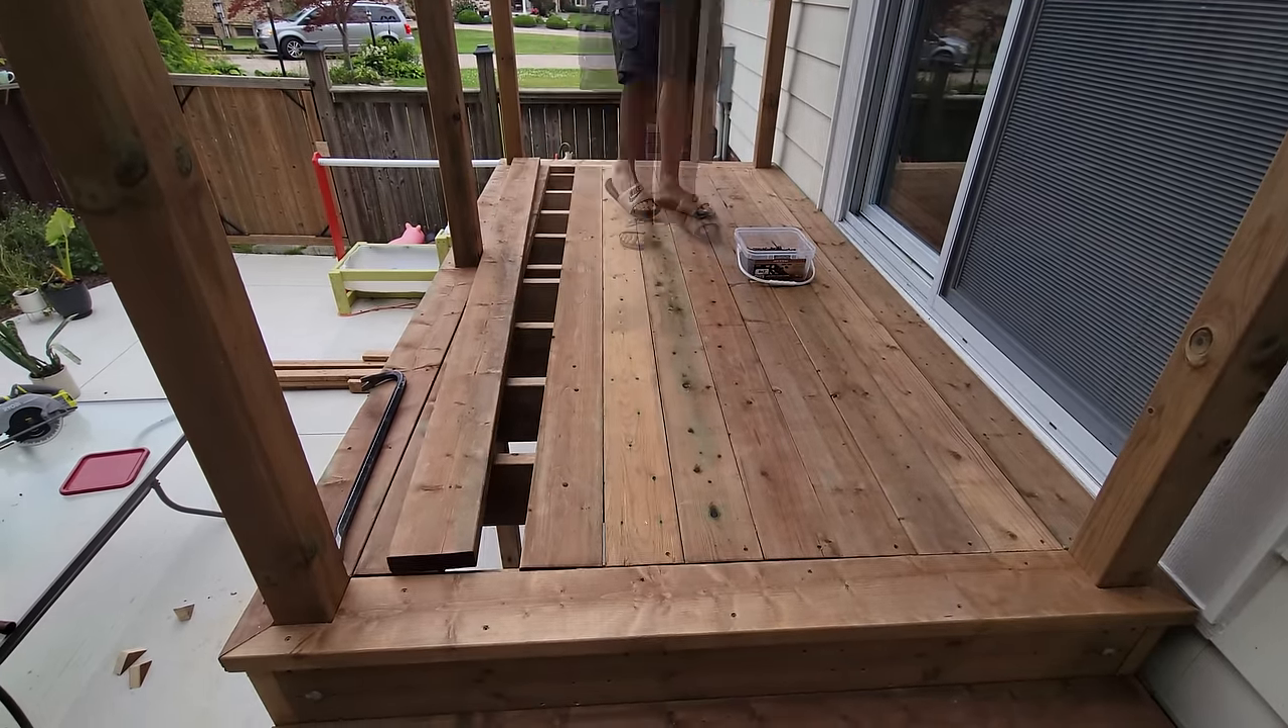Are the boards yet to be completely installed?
Yes.